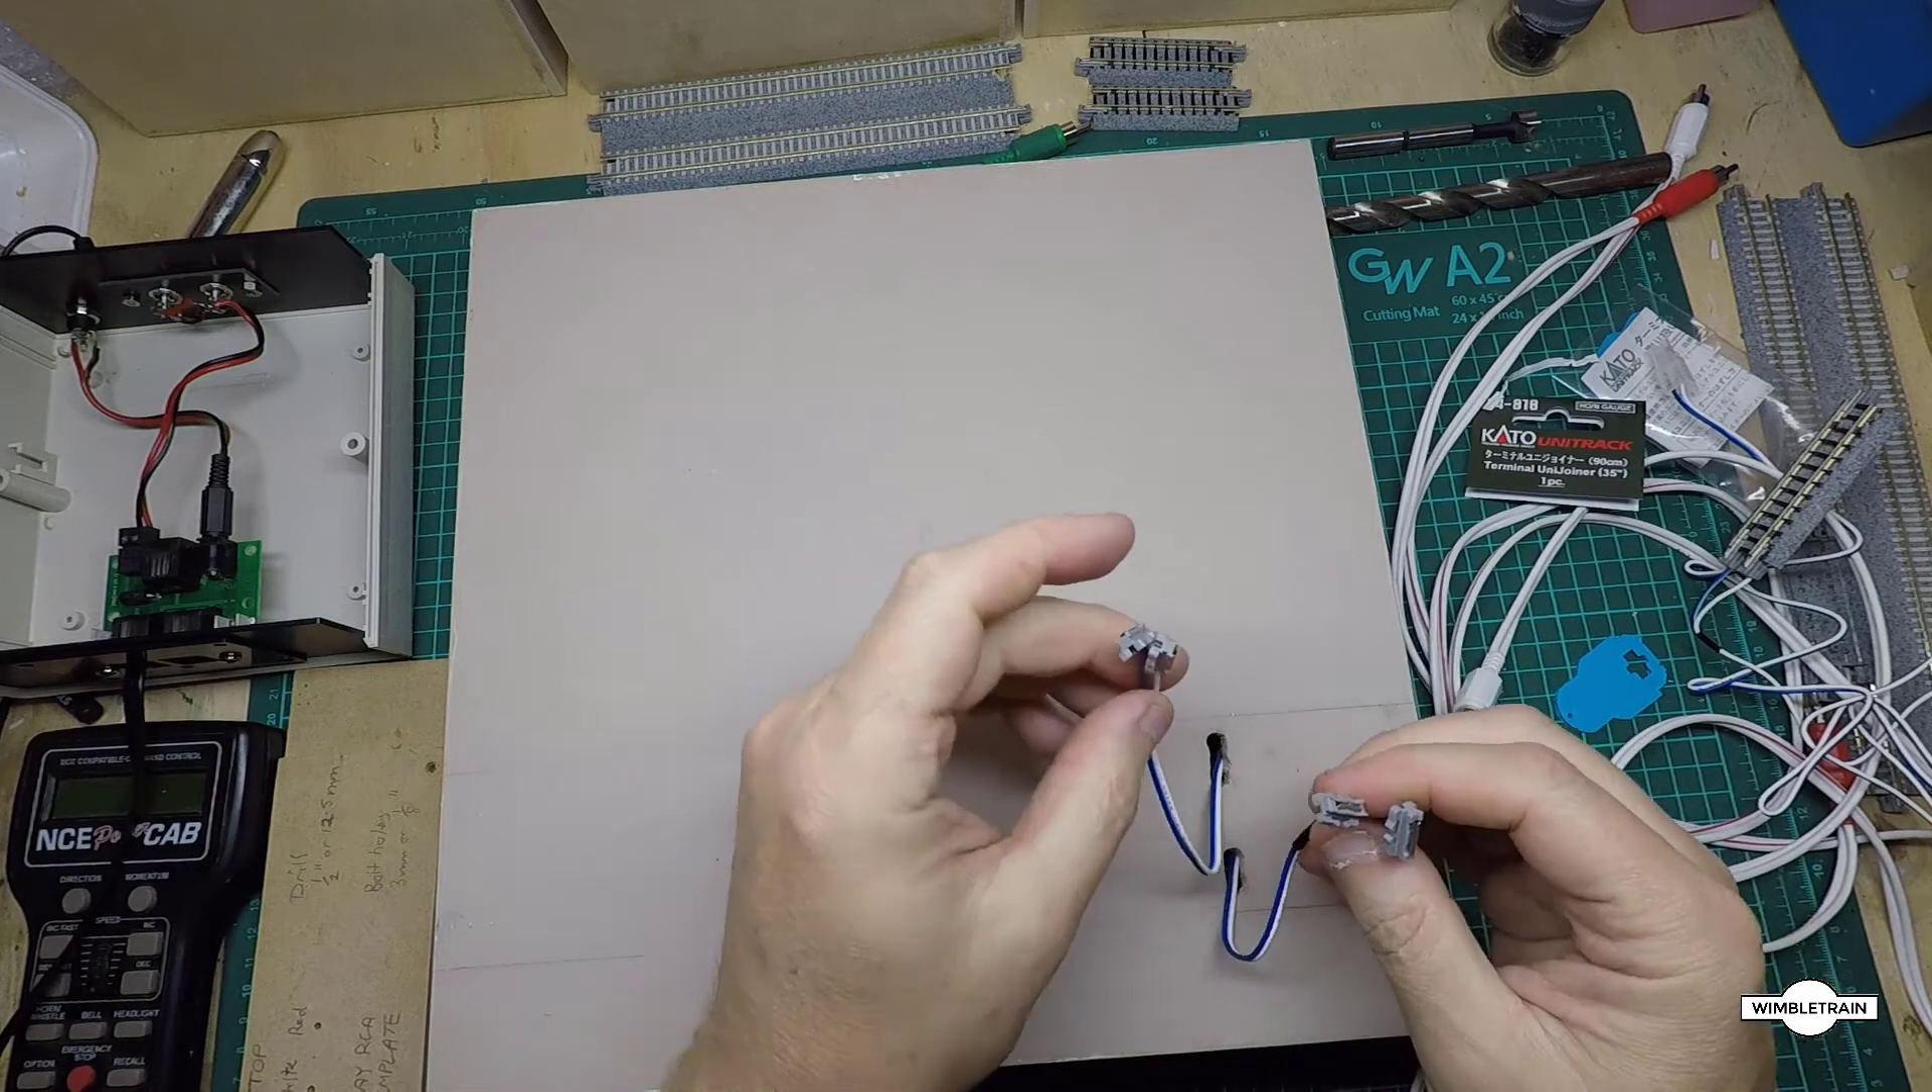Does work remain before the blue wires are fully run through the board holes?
No.